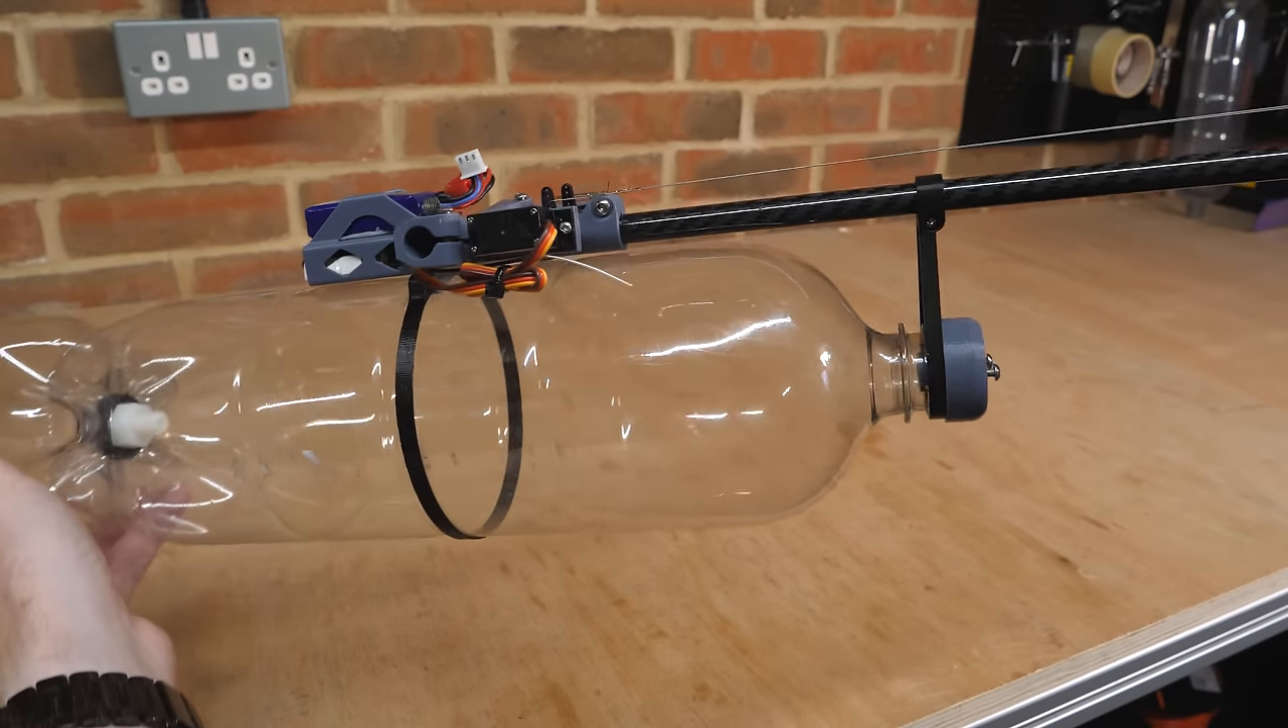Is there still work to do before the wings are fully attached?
Yes.